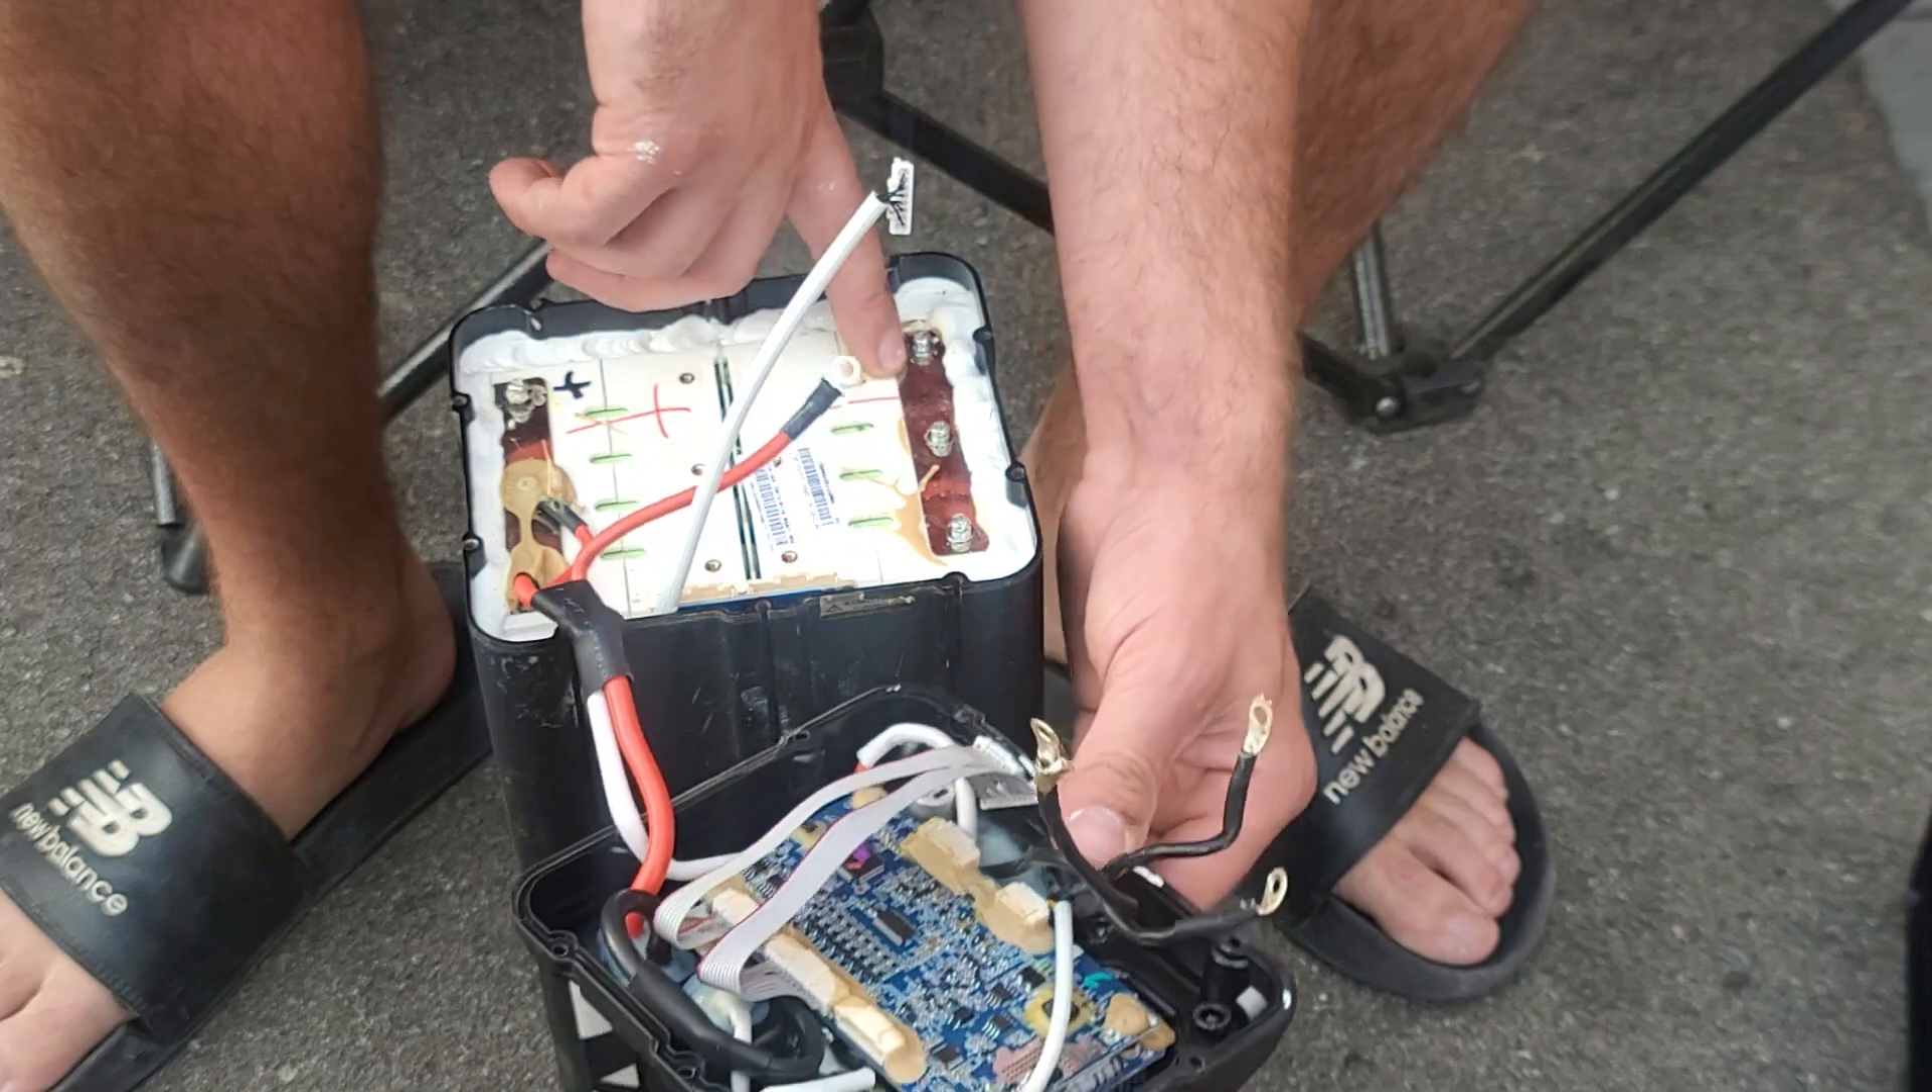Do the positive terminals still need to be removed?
Yes.